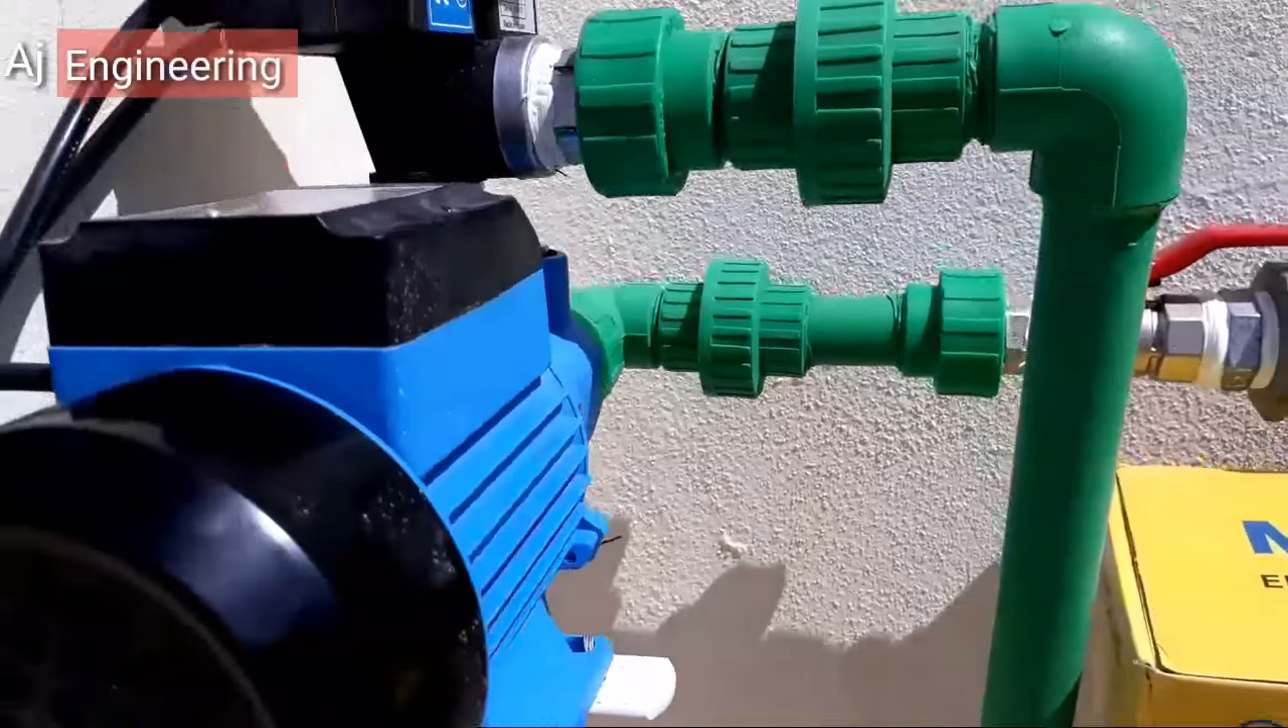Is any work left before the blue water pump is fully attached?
No.